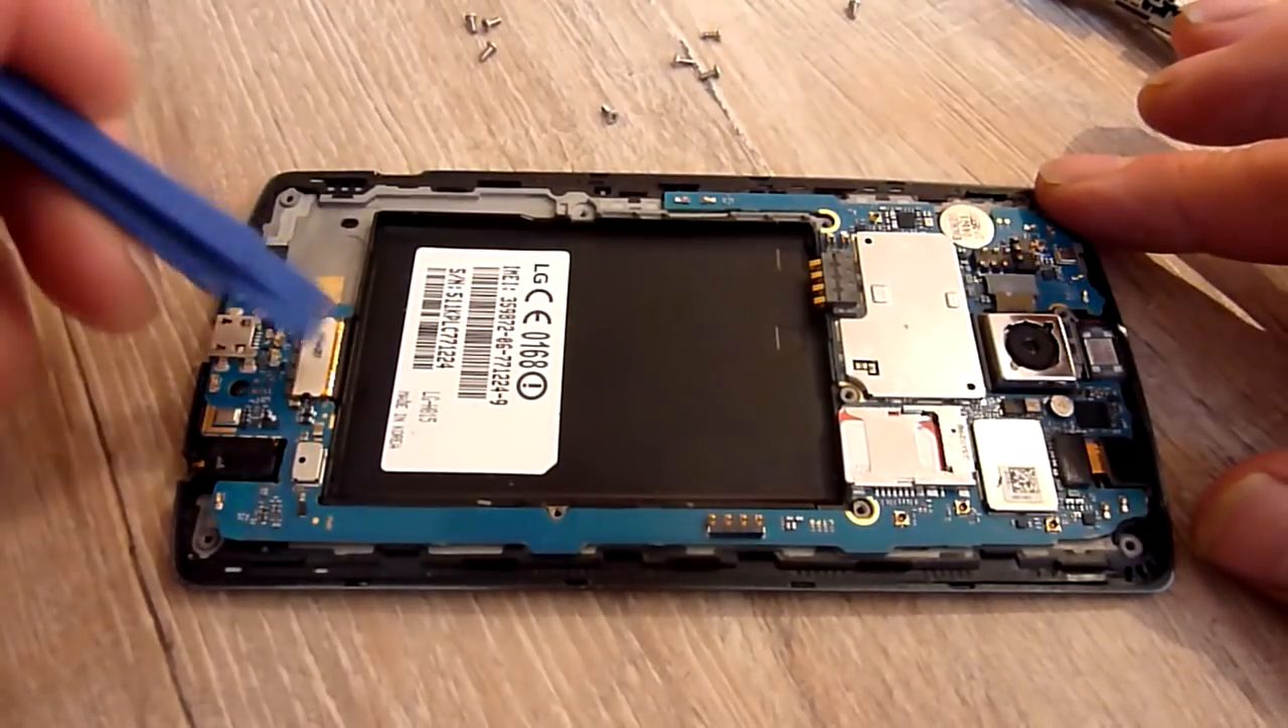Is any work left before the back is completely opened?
No.